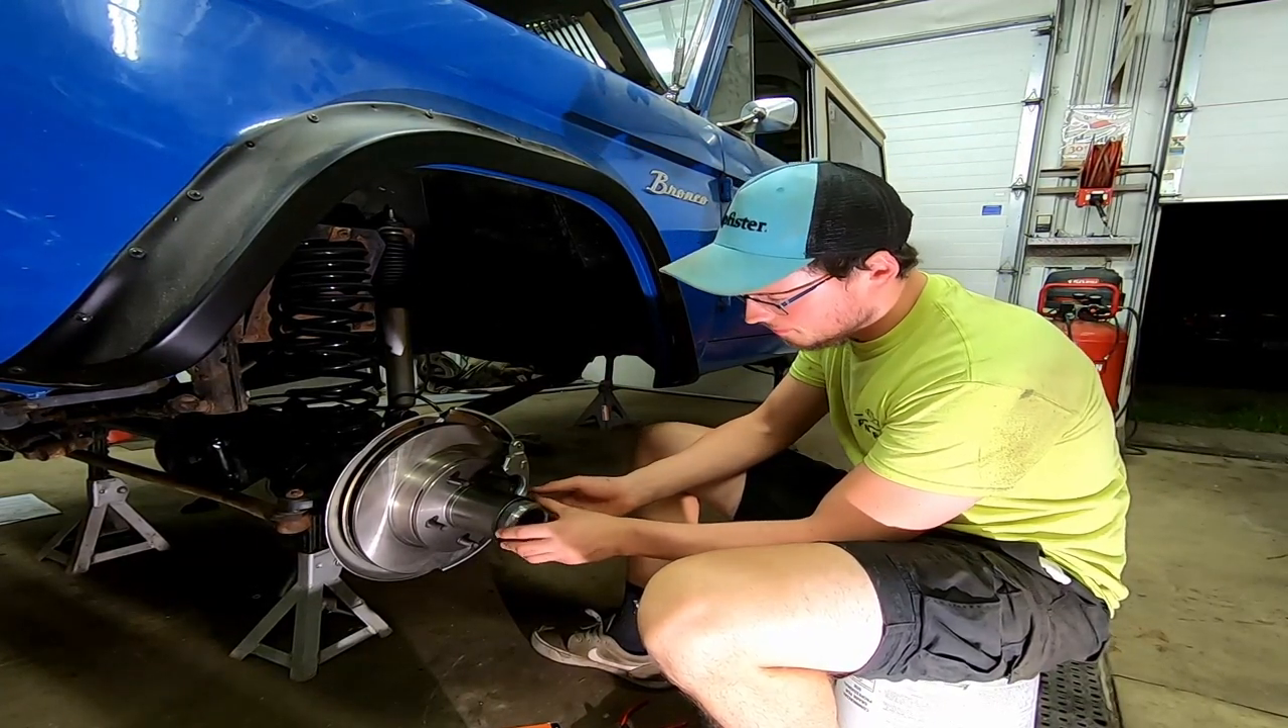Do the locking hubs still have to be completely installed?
Yes.